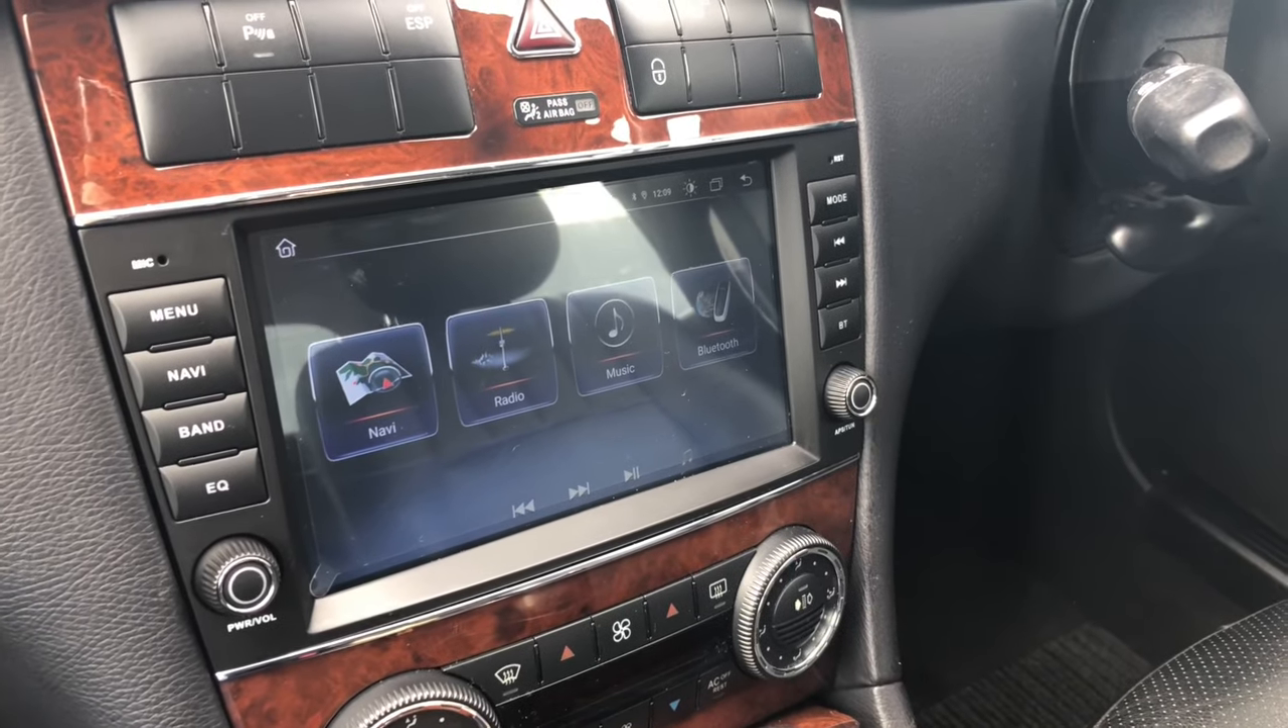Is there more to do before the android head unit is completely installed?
No.